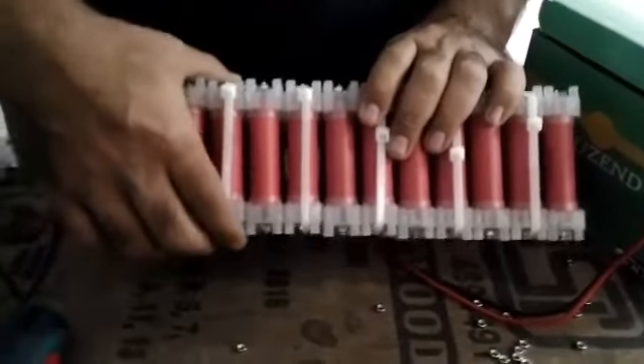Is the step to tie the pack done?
Yes.